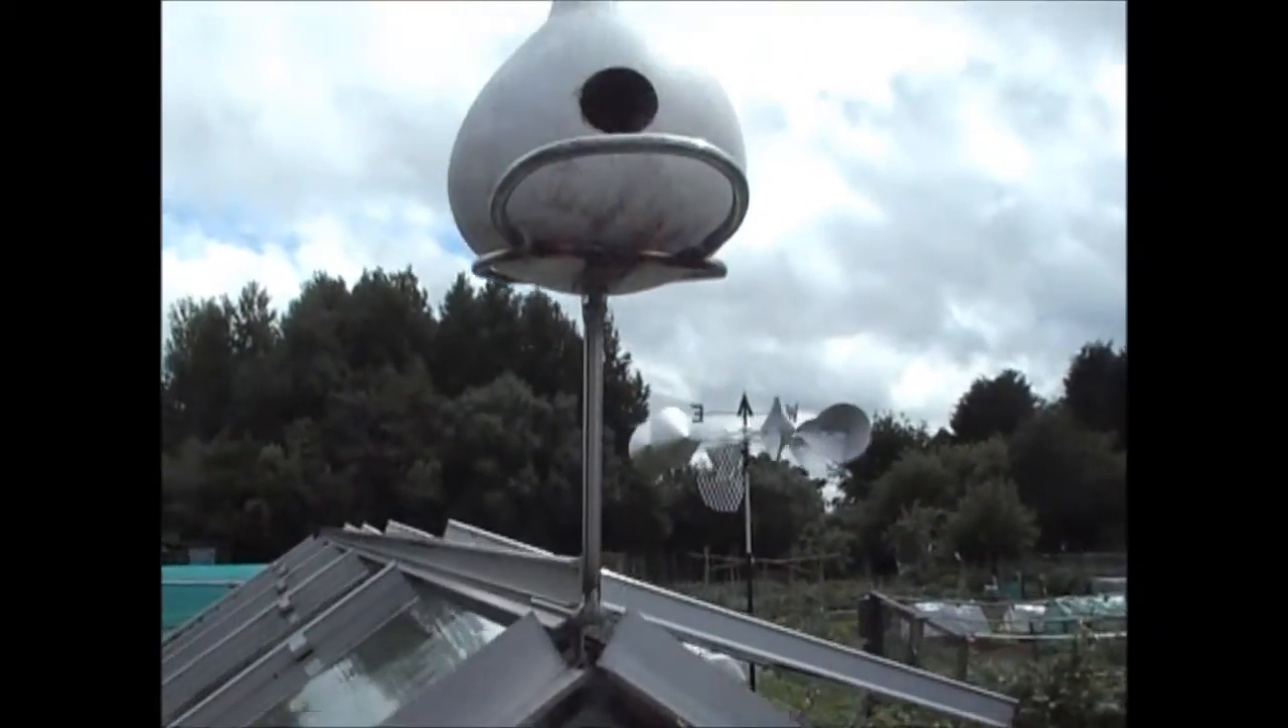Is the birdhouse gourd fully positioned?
Yes.